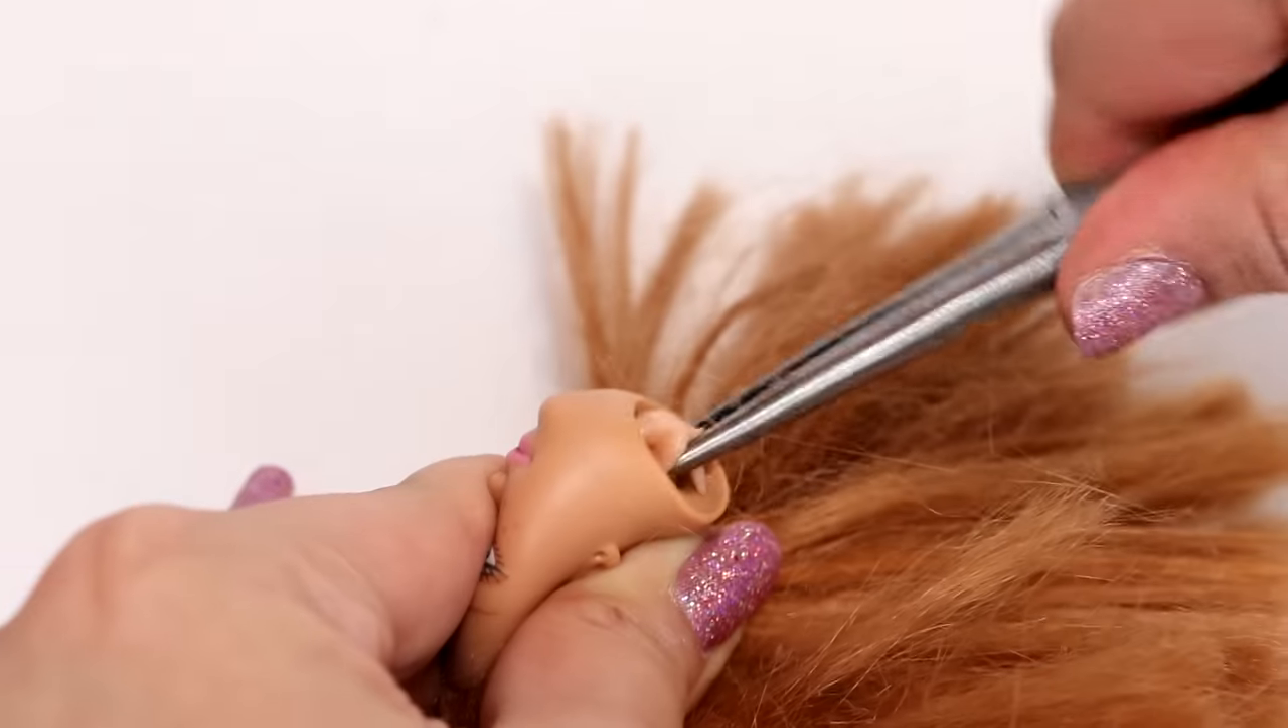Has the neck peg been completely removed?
No.